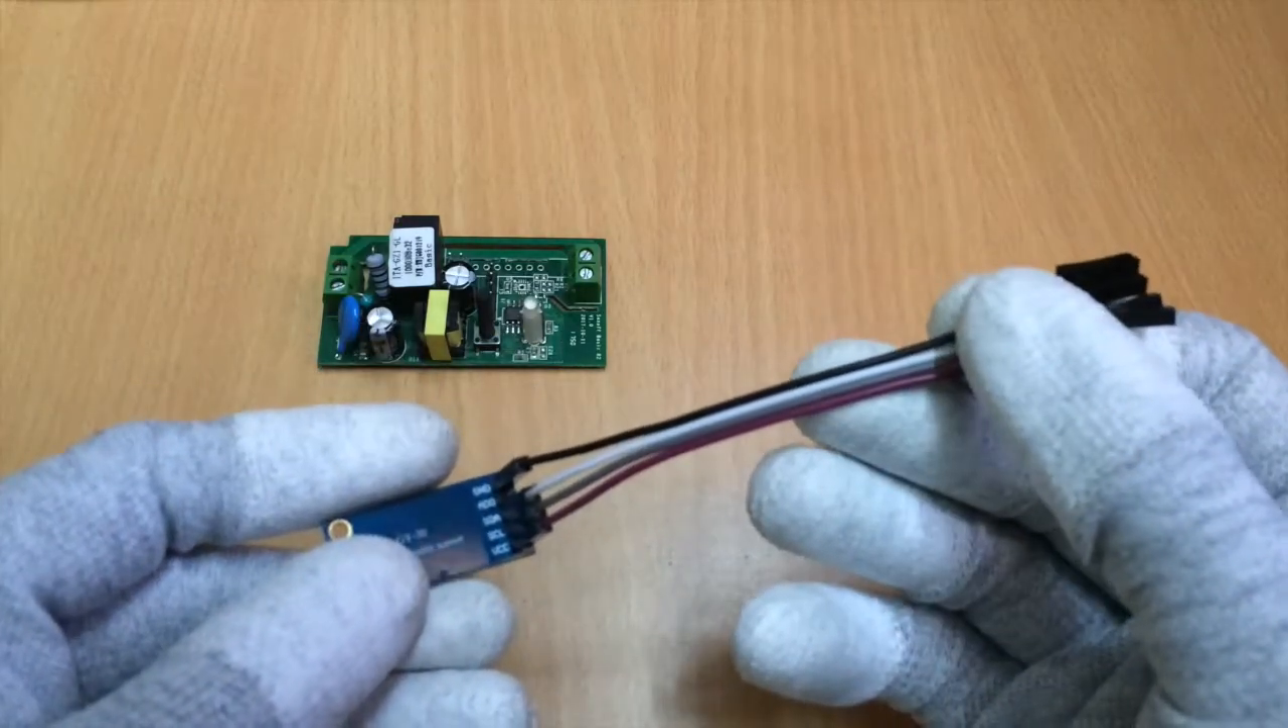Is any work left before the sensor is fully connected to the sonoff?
Yes.